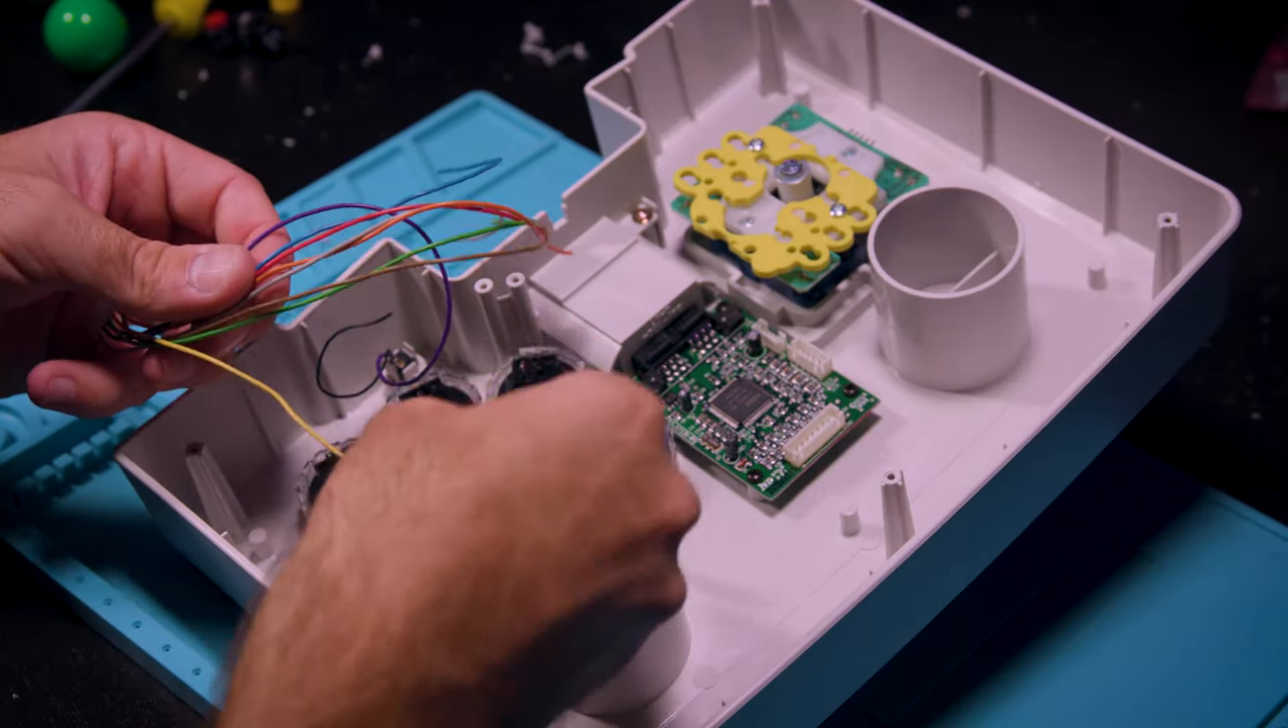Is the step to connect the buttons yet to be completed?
Yes.